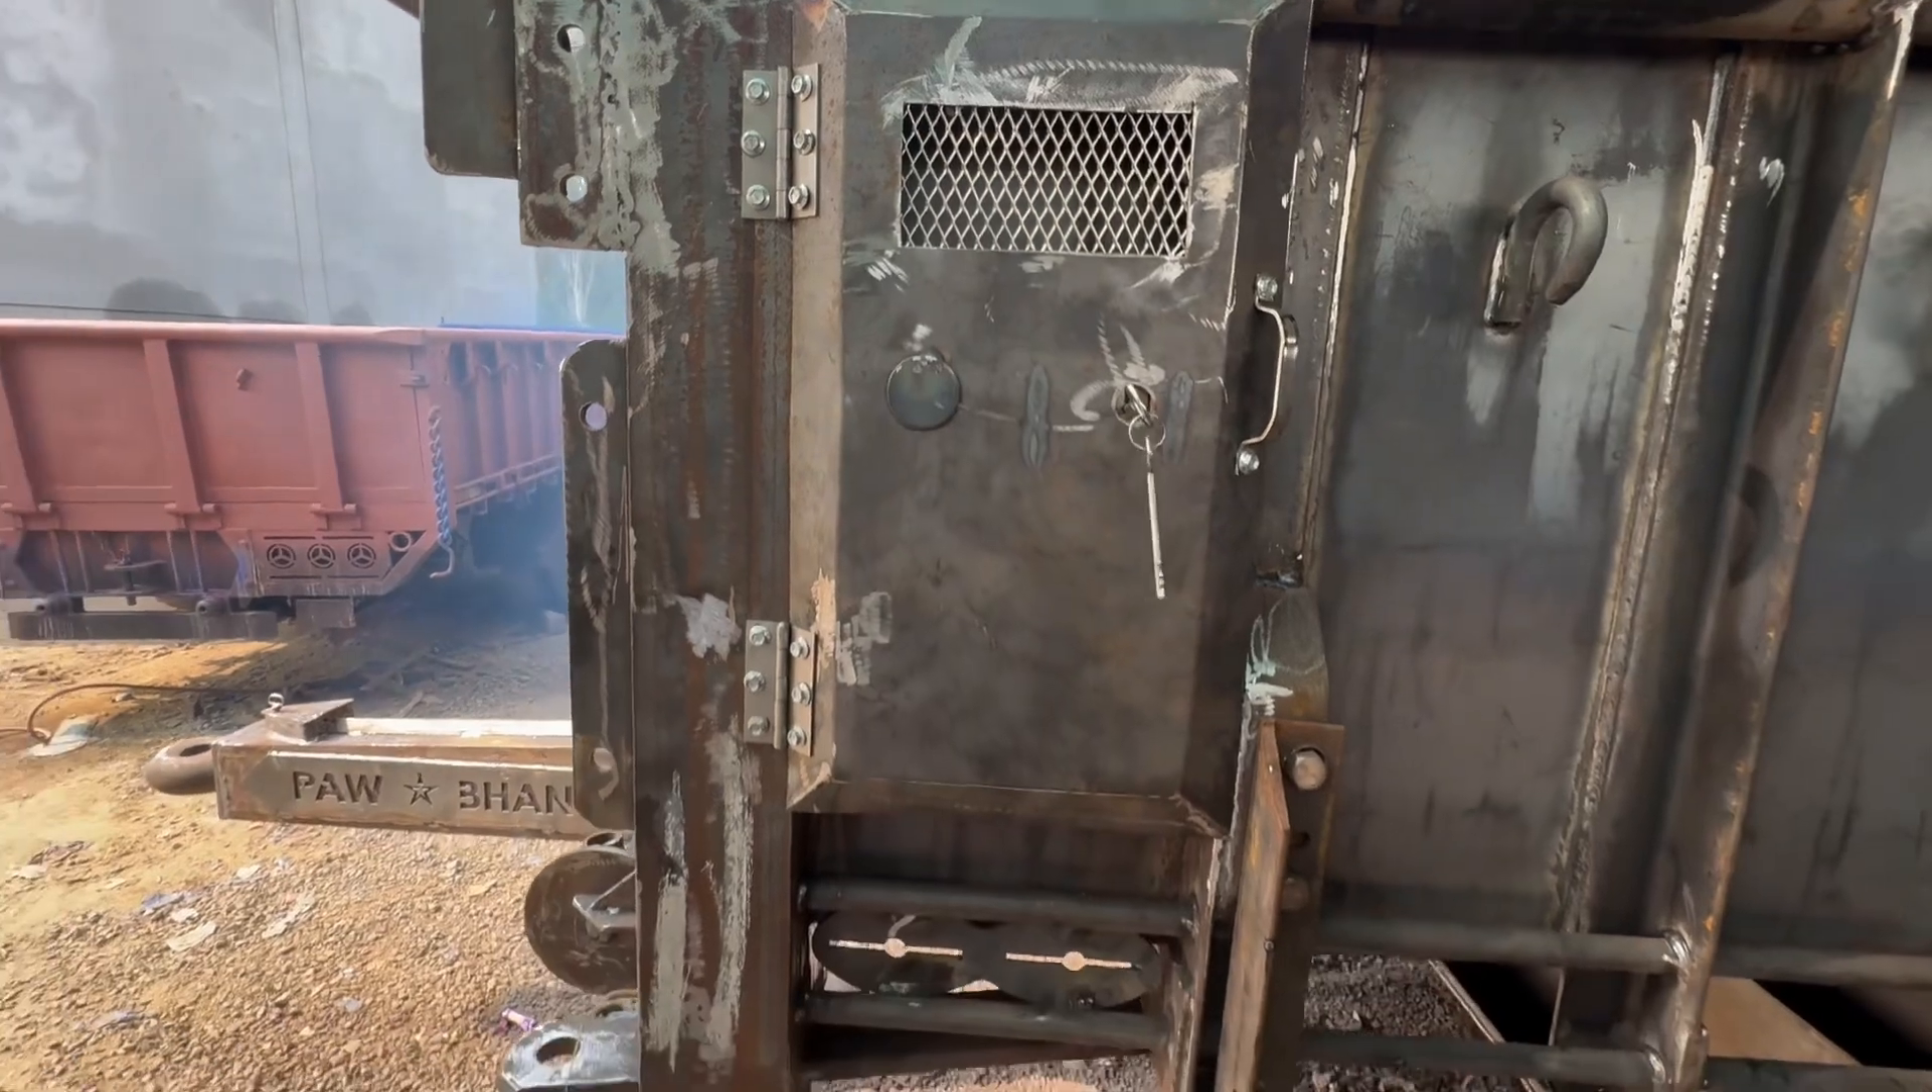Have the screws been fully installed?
Yes.